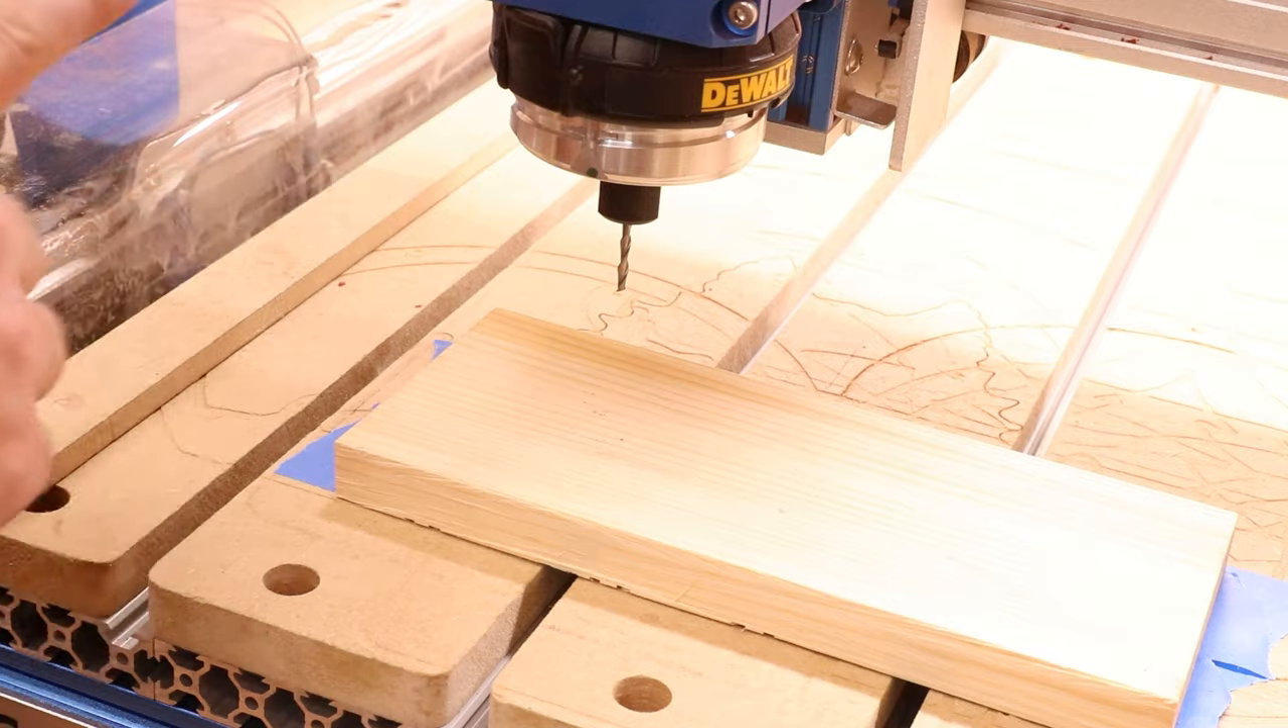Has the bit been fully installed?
Yes.